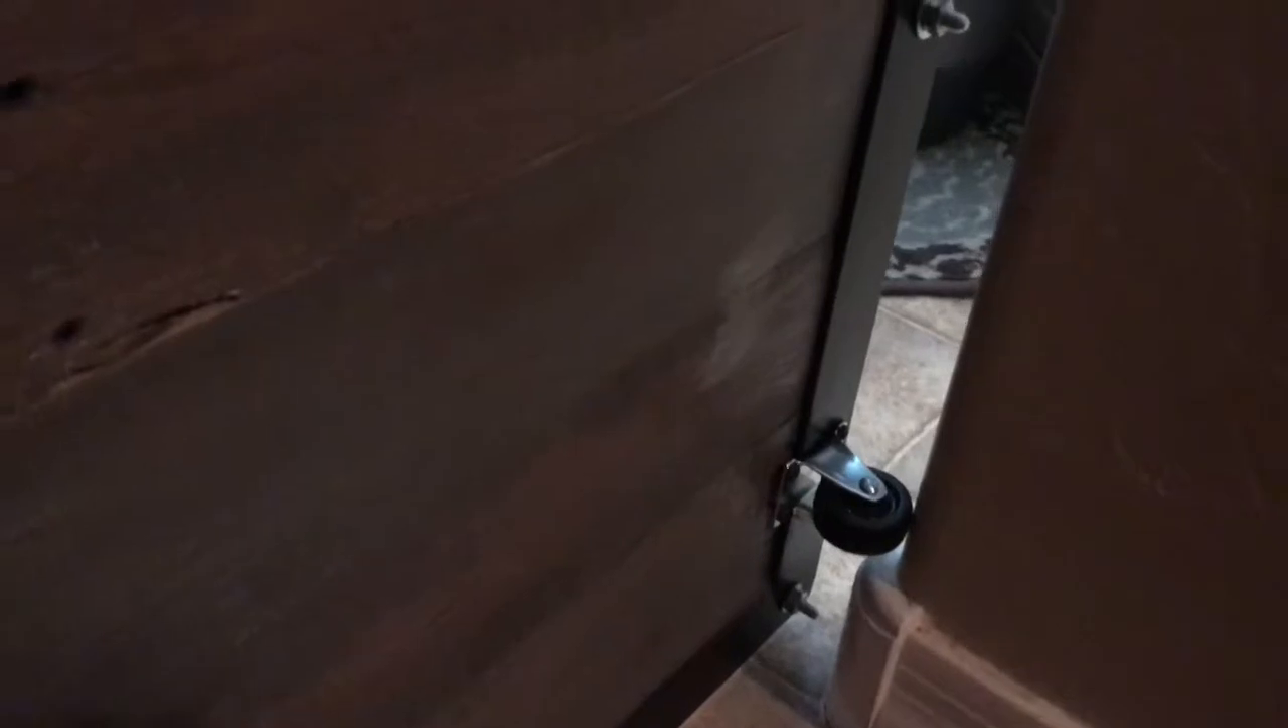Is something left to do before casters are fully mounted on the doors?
No.